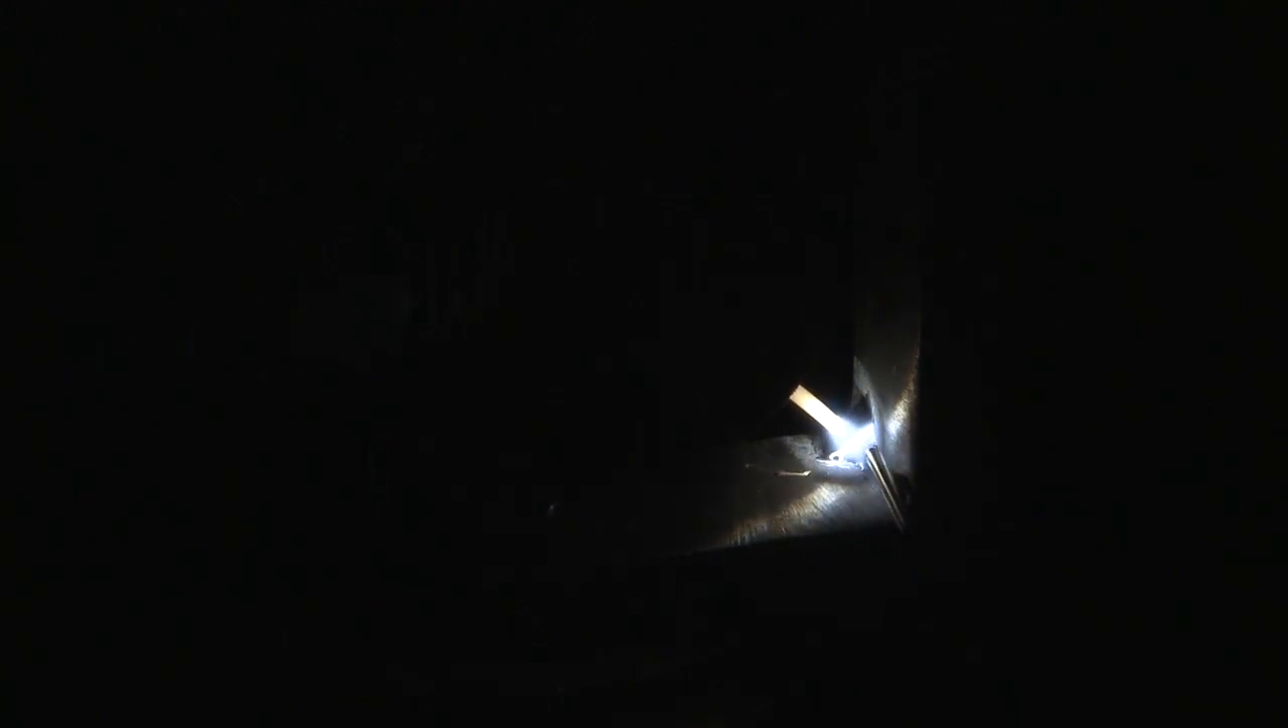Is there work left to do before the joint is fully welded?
Yes.